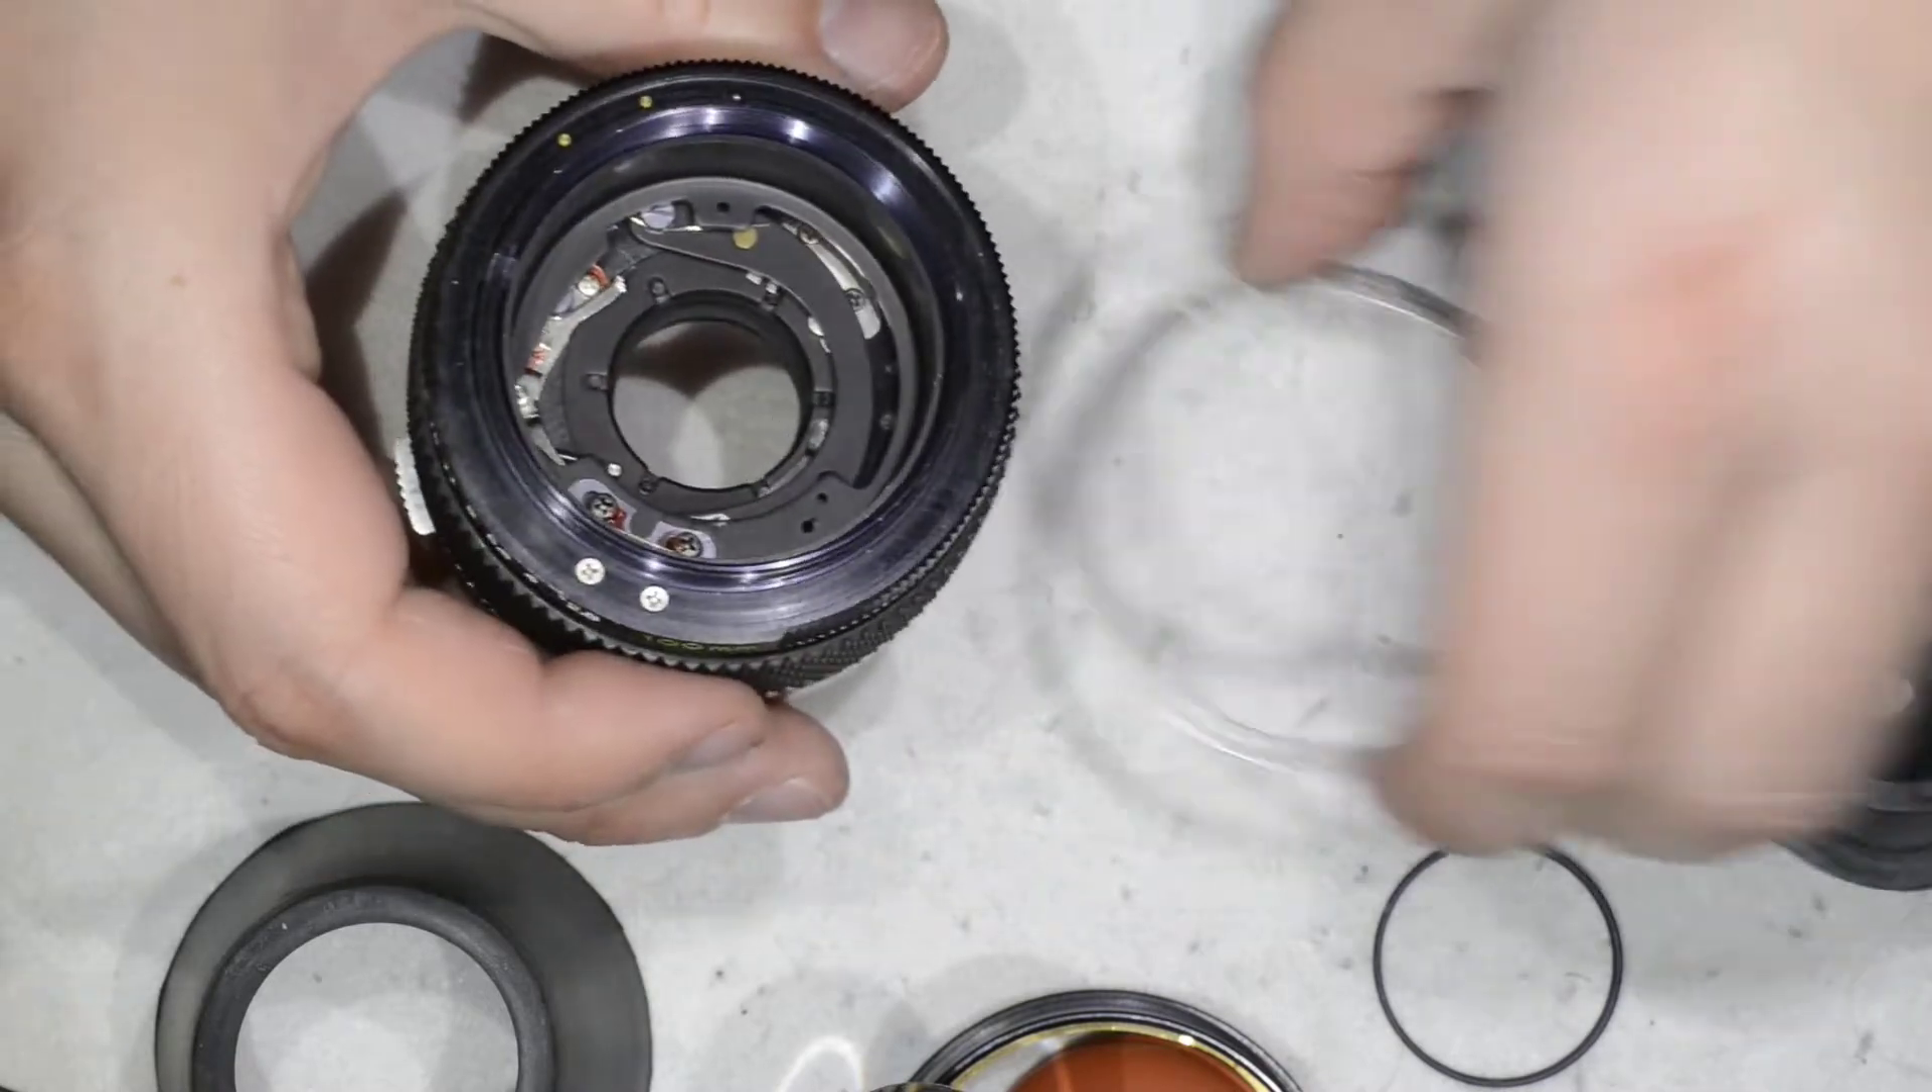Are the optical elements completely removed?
Yes.